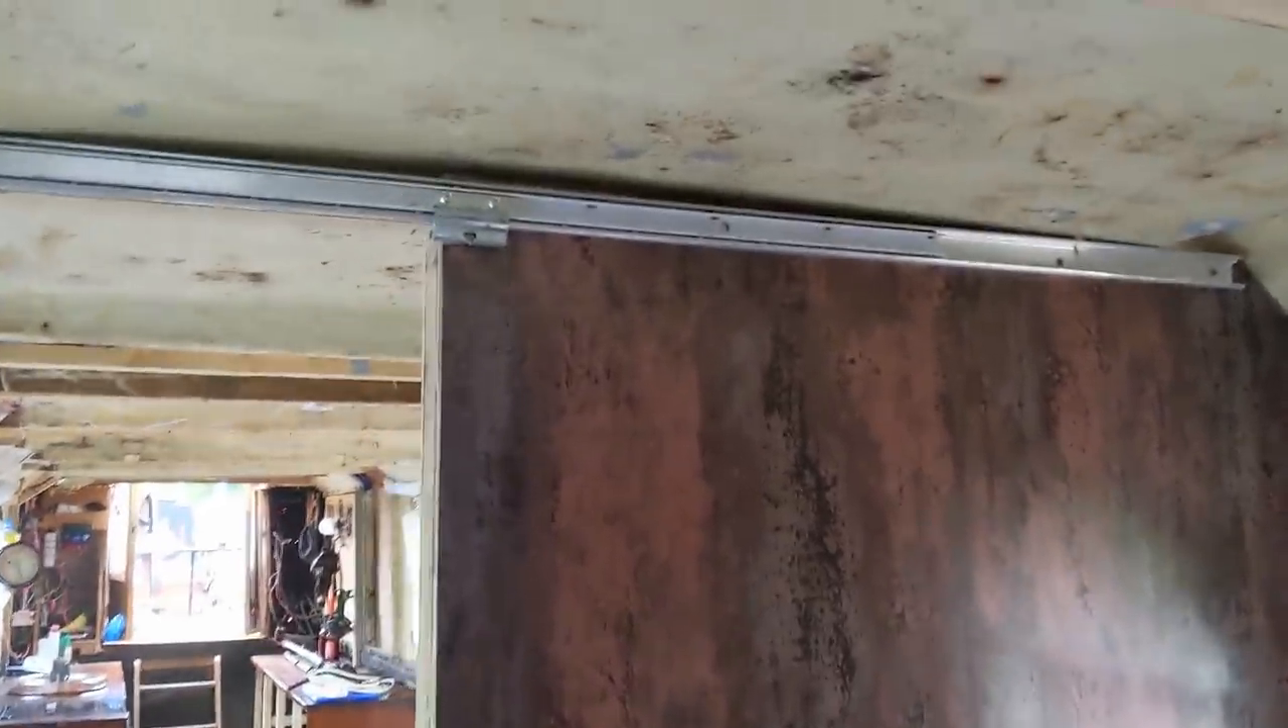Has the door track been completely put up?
Yes.